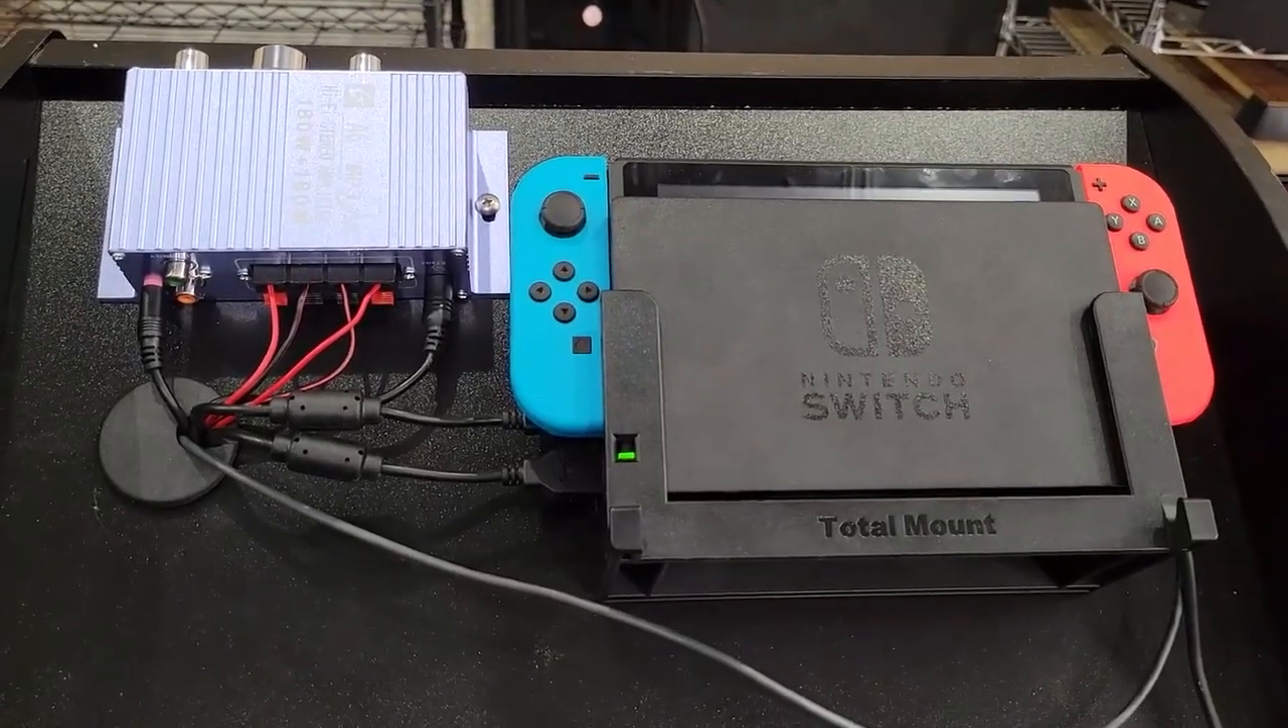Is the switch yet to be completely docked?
No.